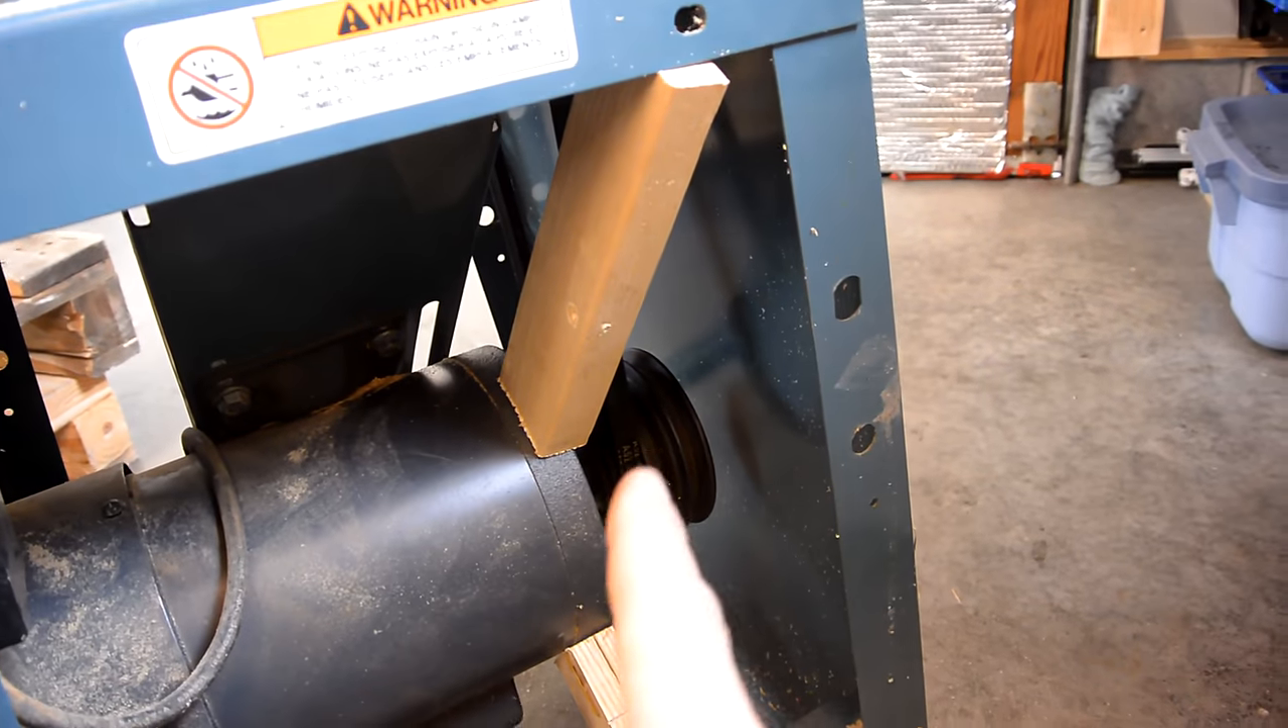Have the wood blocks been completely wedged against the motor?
Yes.